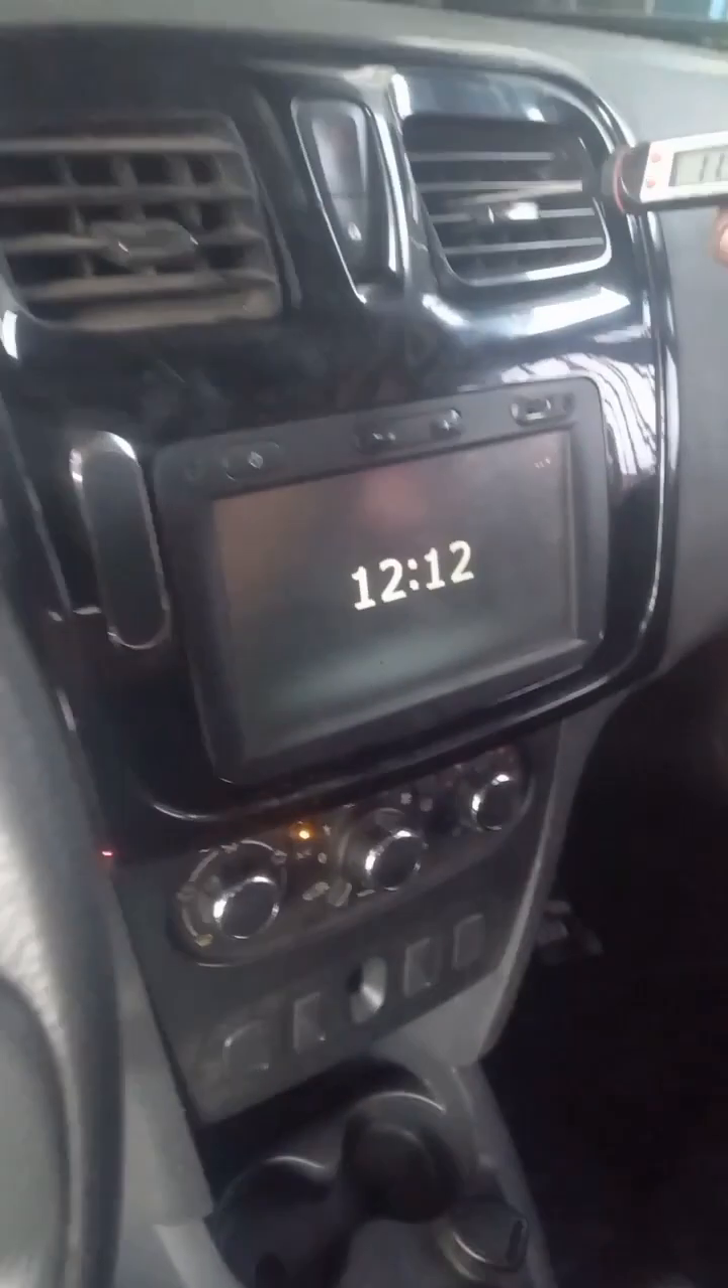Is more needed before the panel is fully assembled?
No.